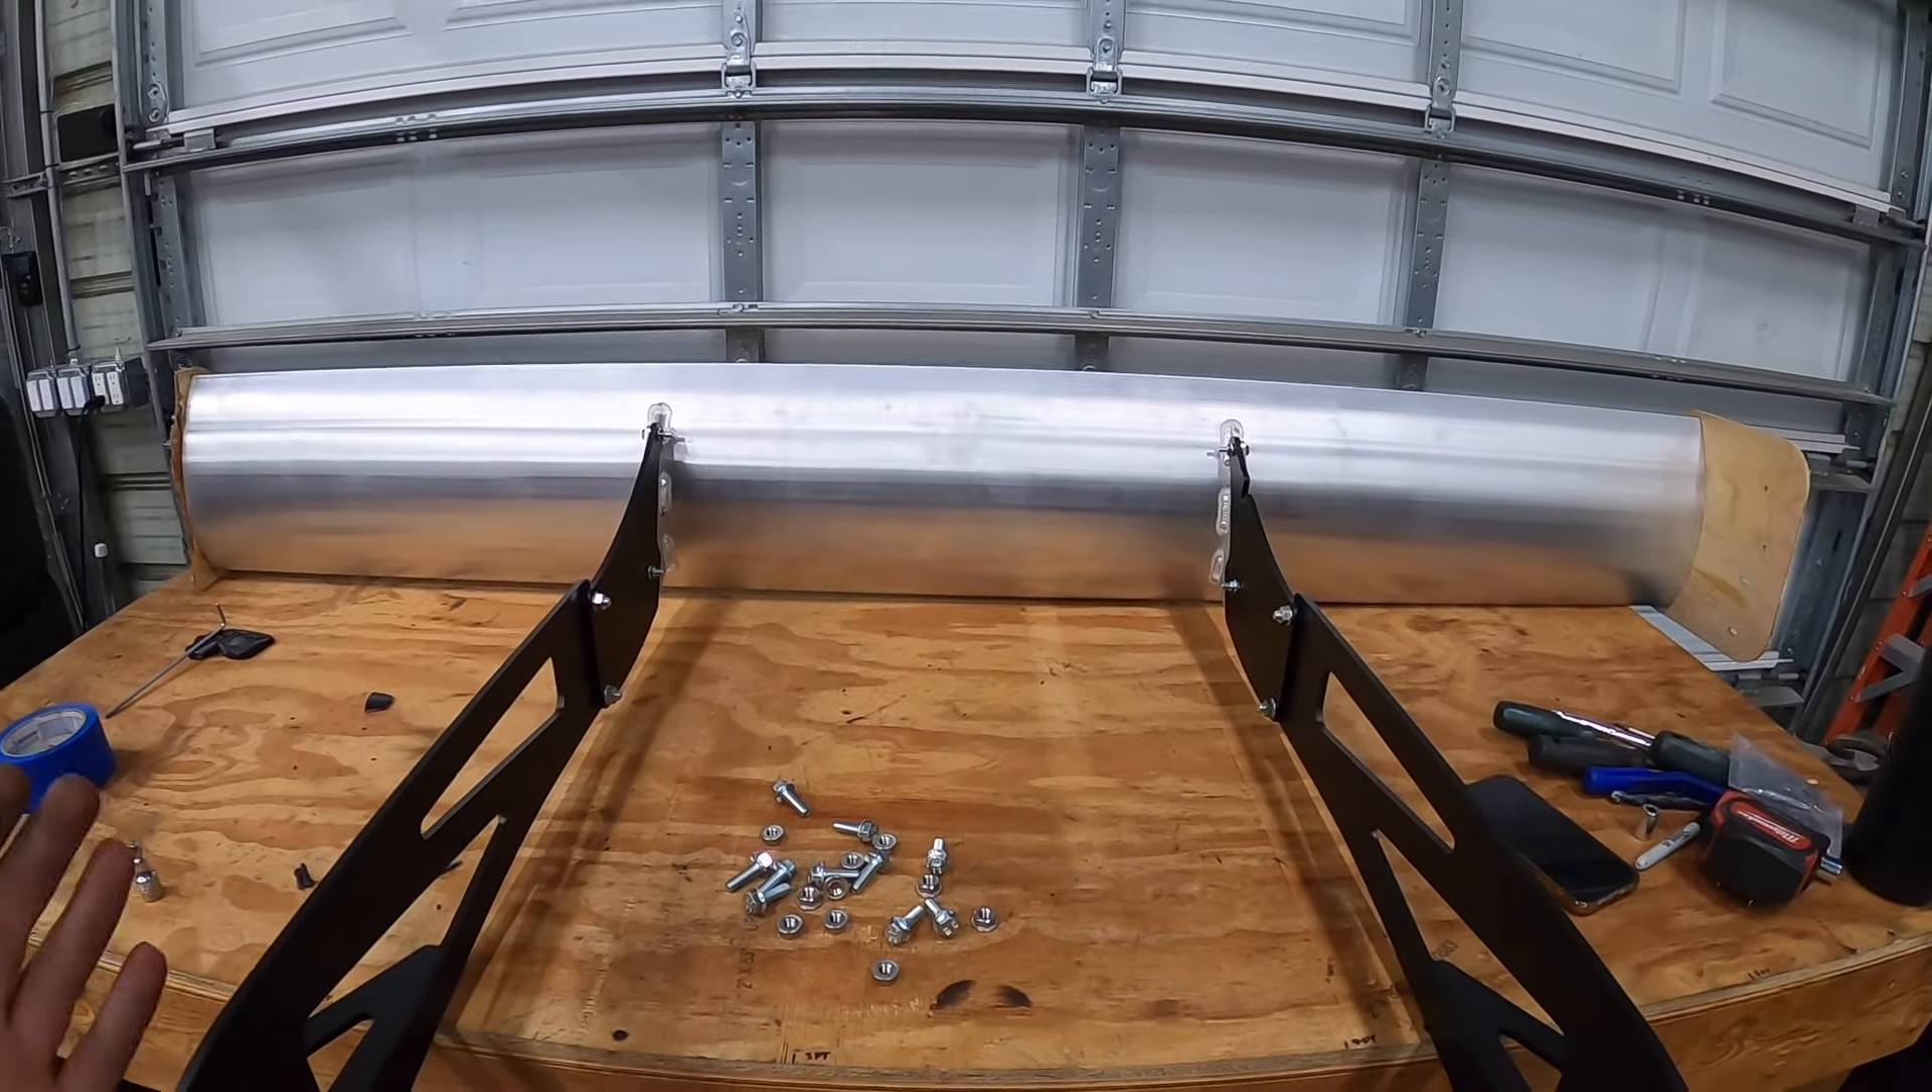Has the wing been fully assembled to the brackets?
Yes.